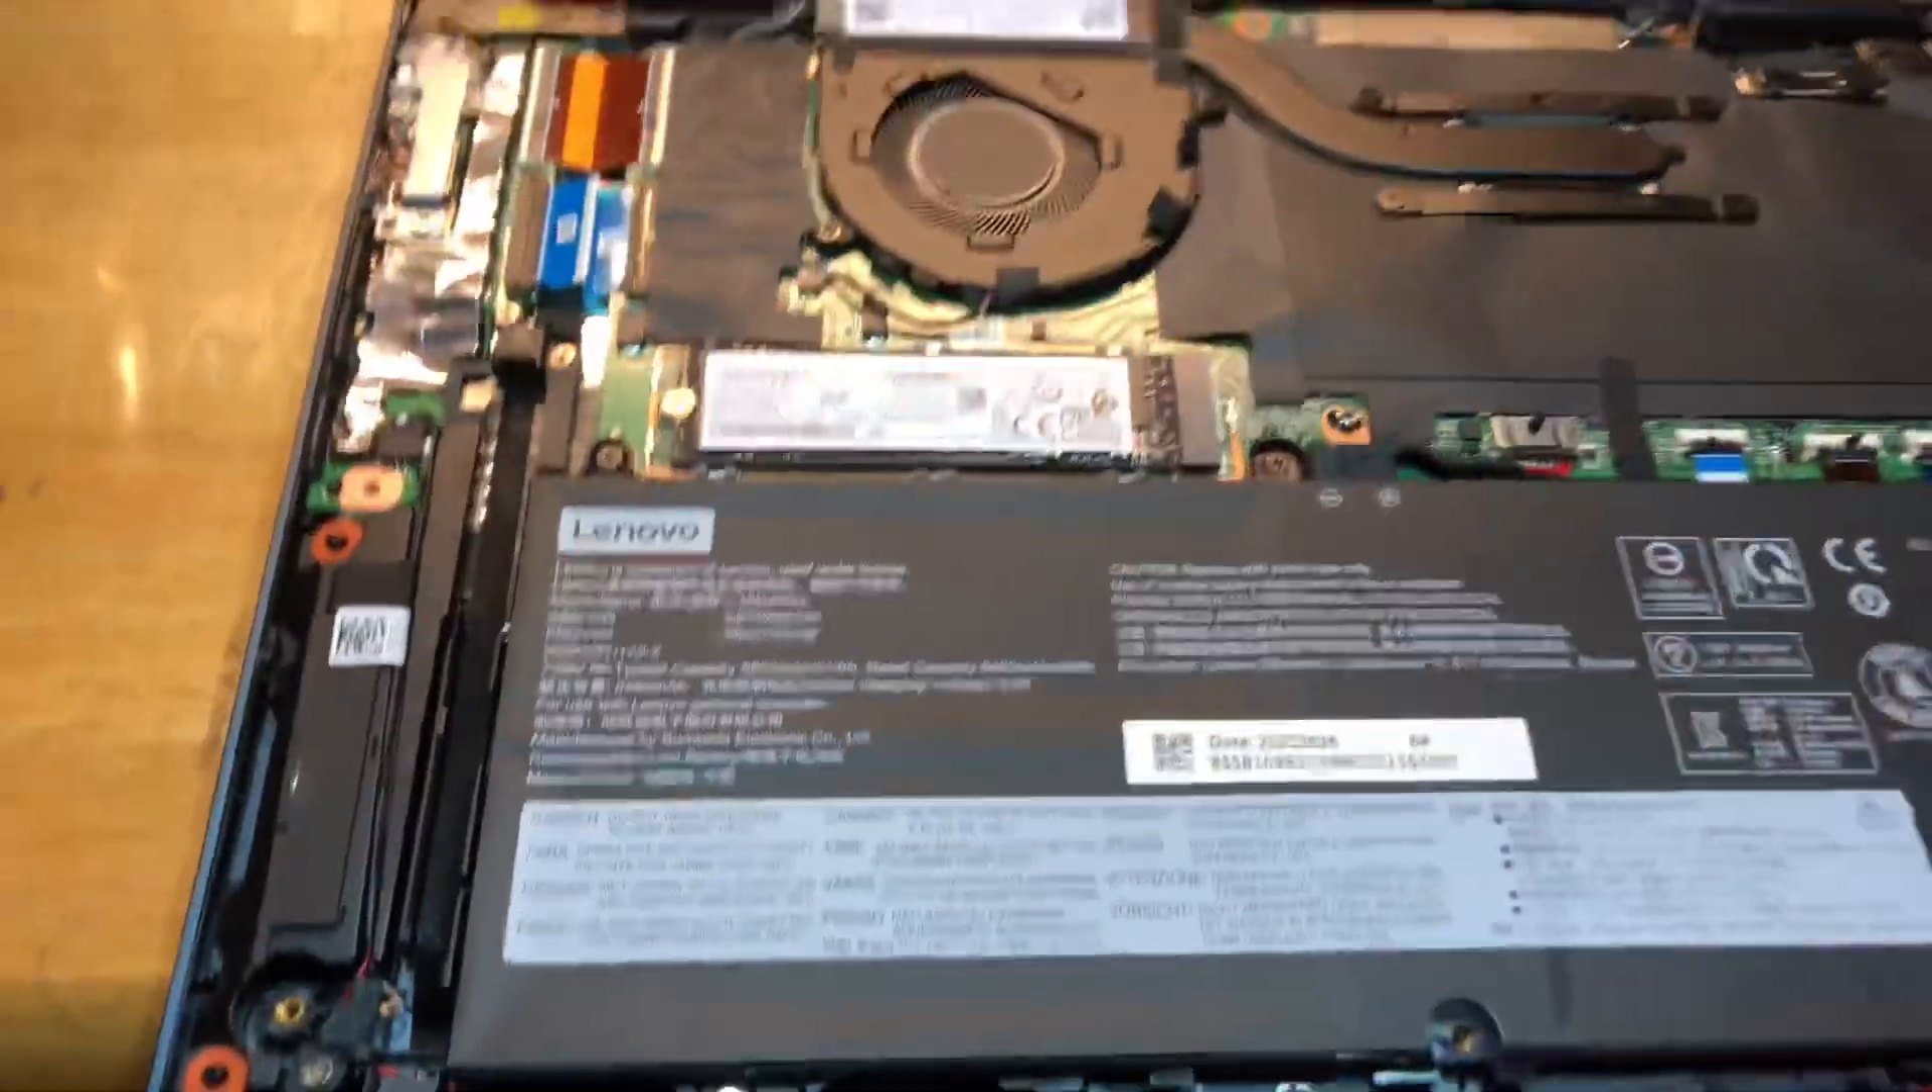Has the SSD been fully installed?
Yes.